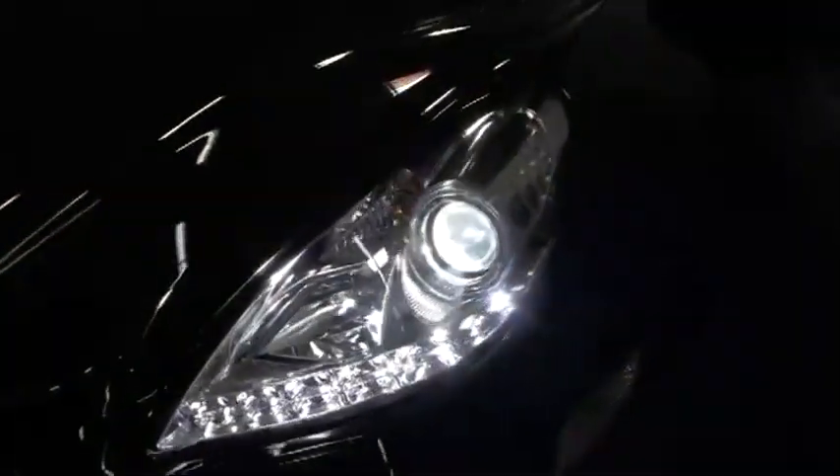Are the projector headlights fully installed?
Yes.